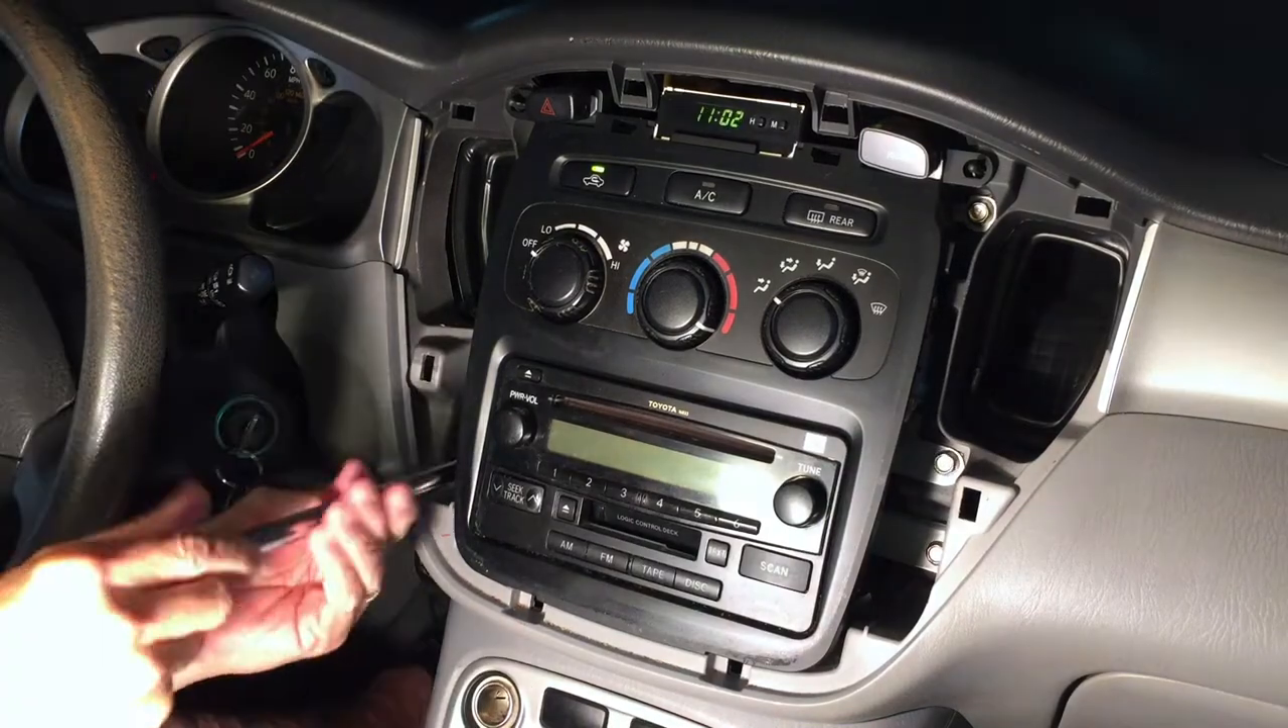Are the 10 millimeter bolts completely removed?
No.